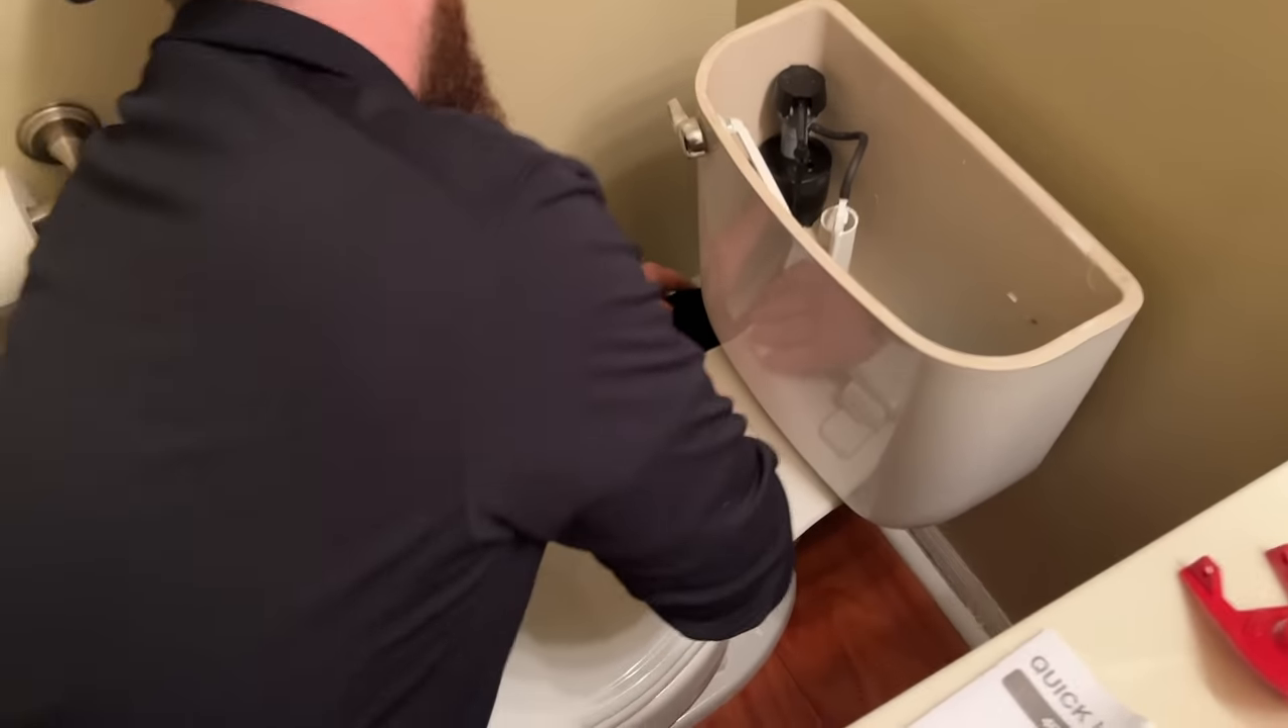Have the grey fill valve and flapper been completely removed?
No.